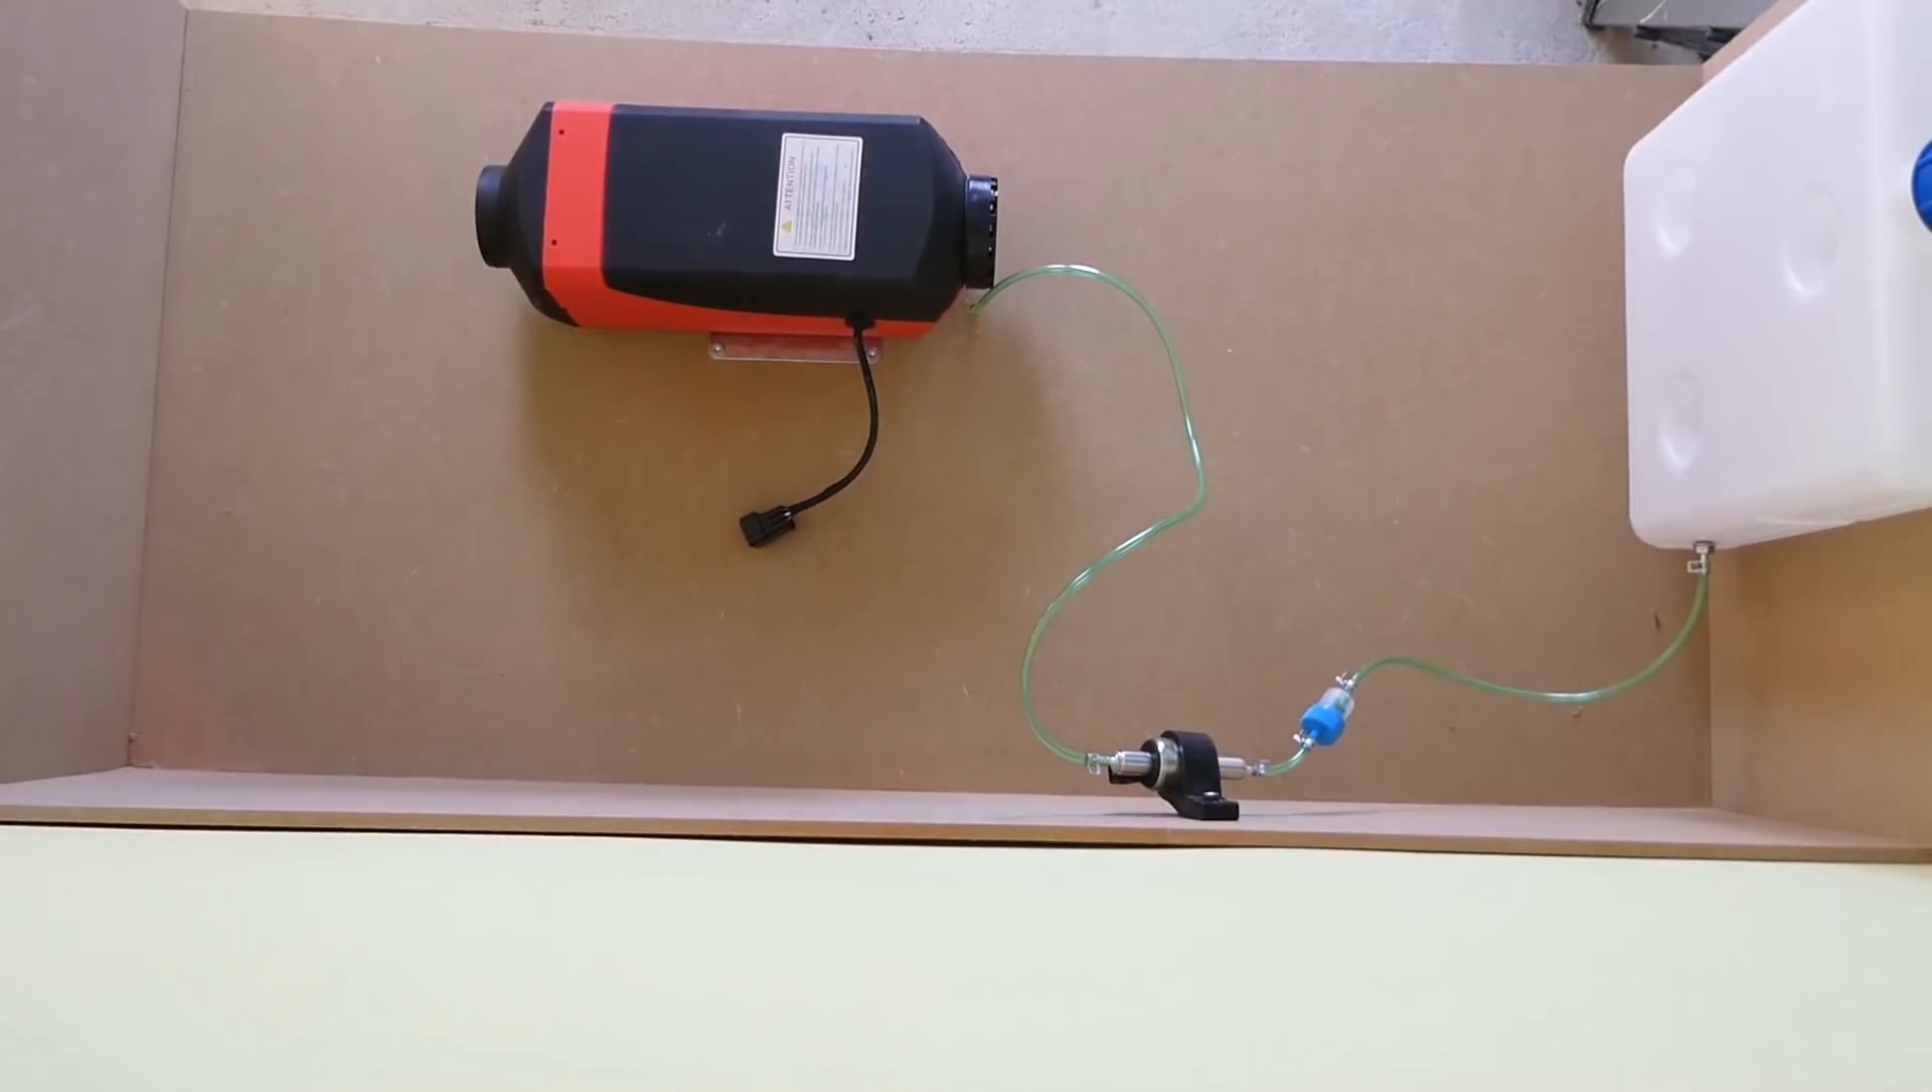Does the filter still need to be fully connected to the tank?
No.